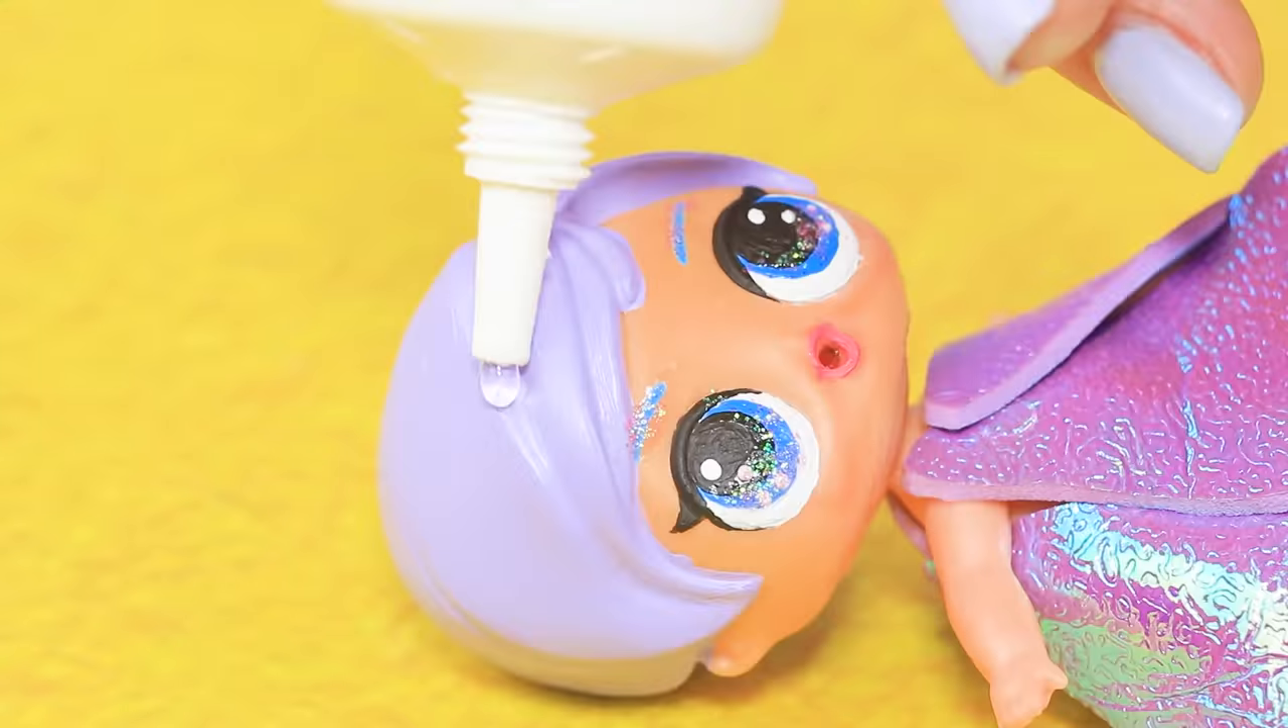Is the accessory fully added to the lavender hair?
No.